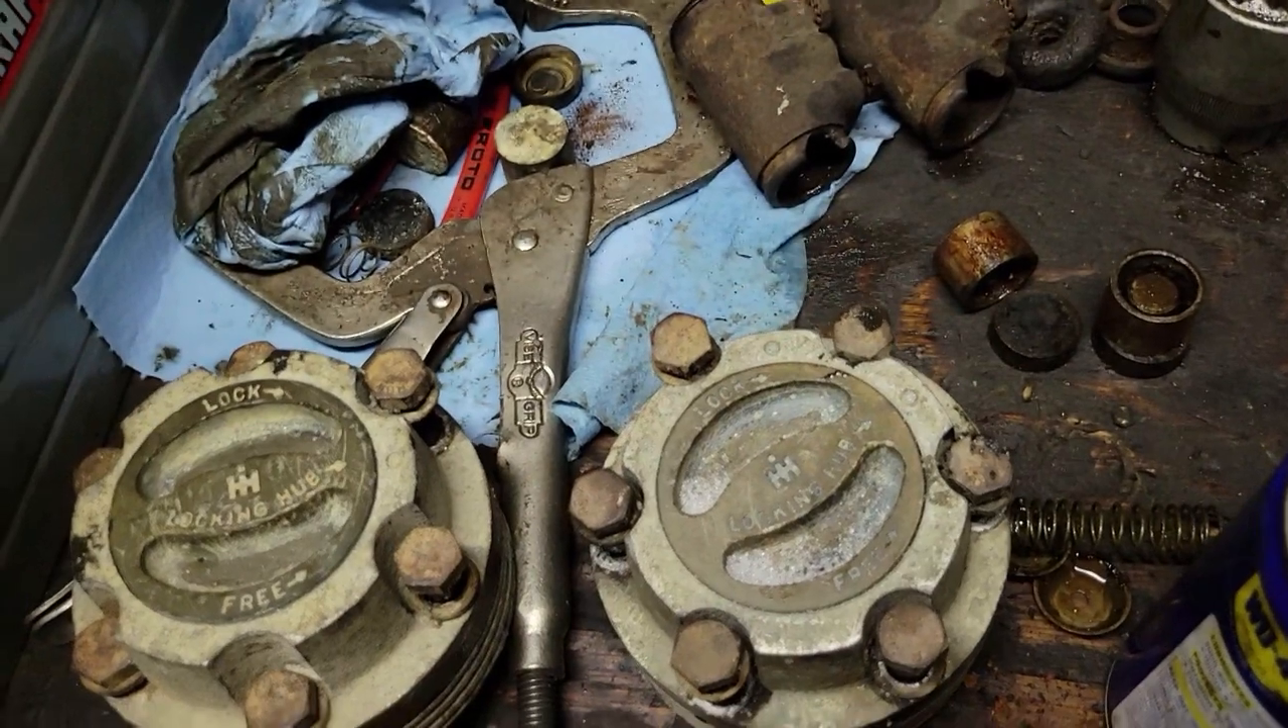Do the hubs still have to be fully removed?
No.